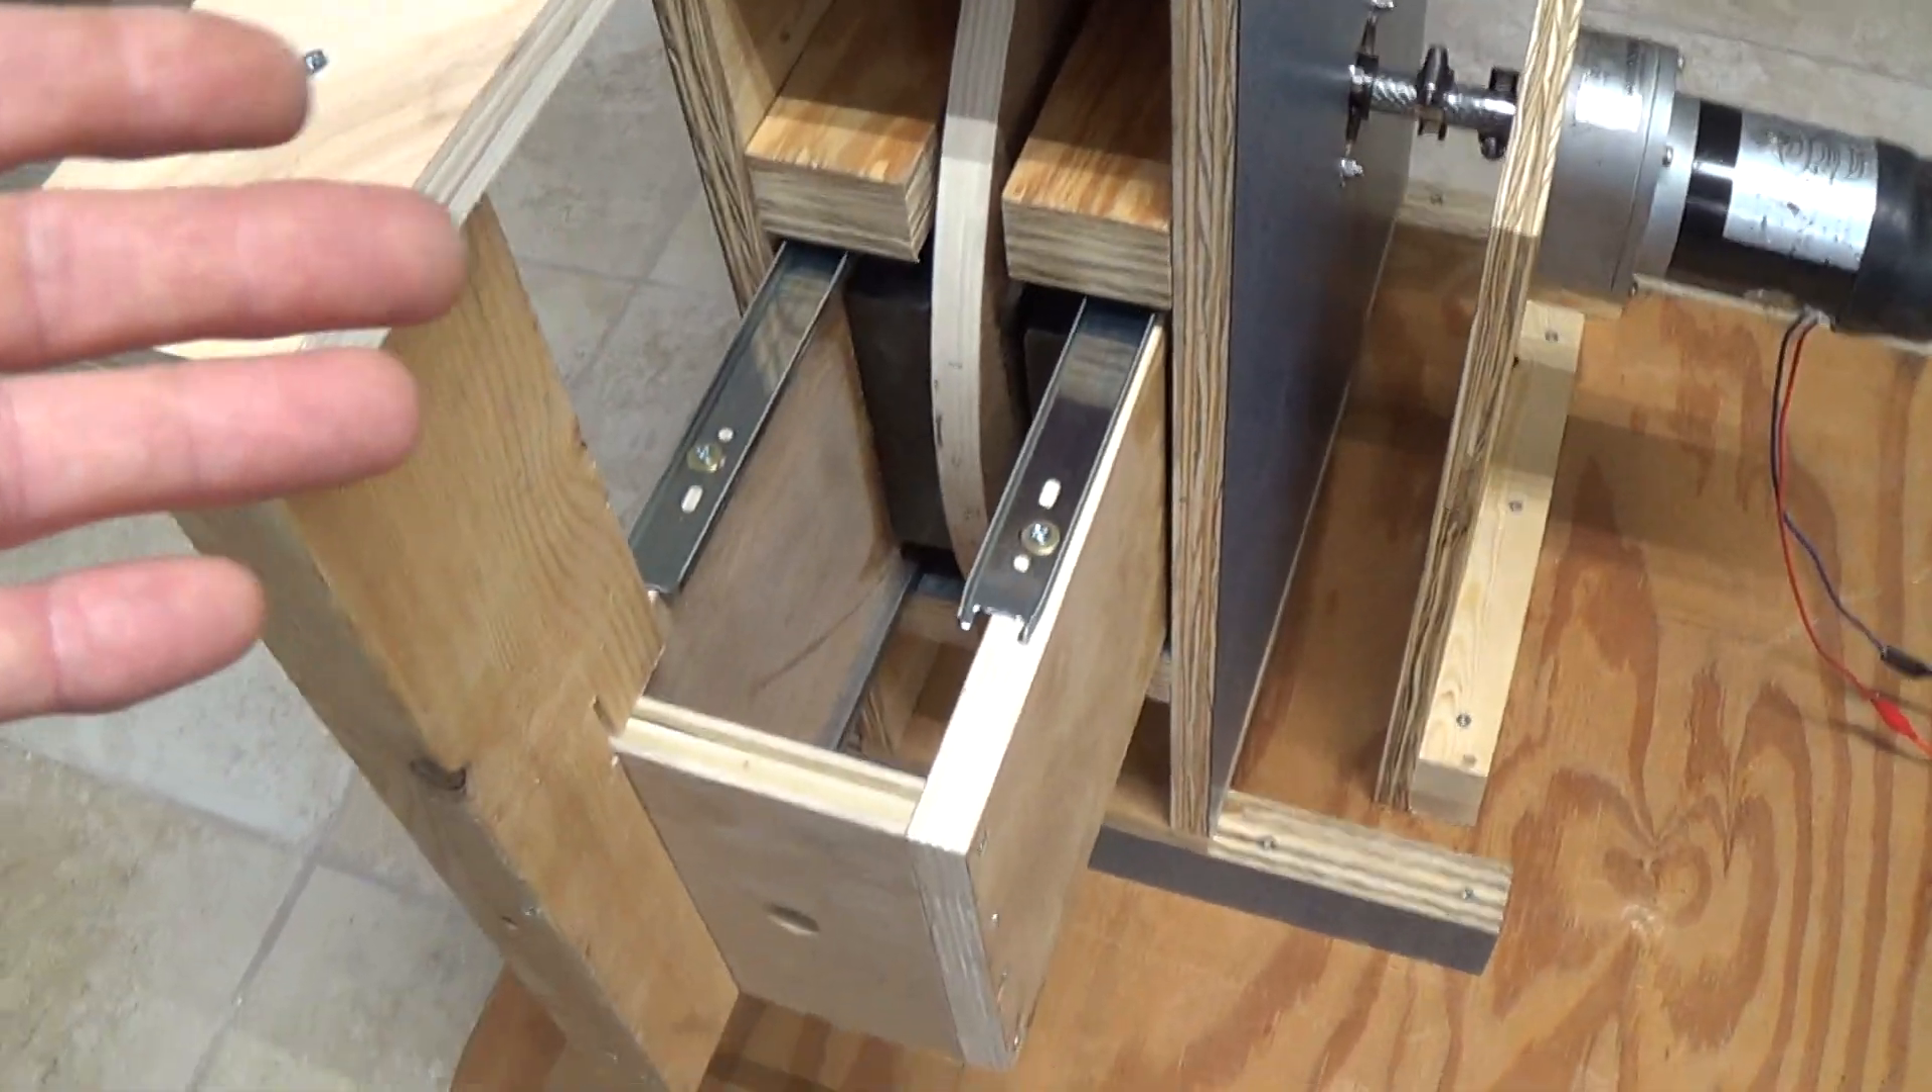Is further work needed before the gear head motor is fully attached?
No.